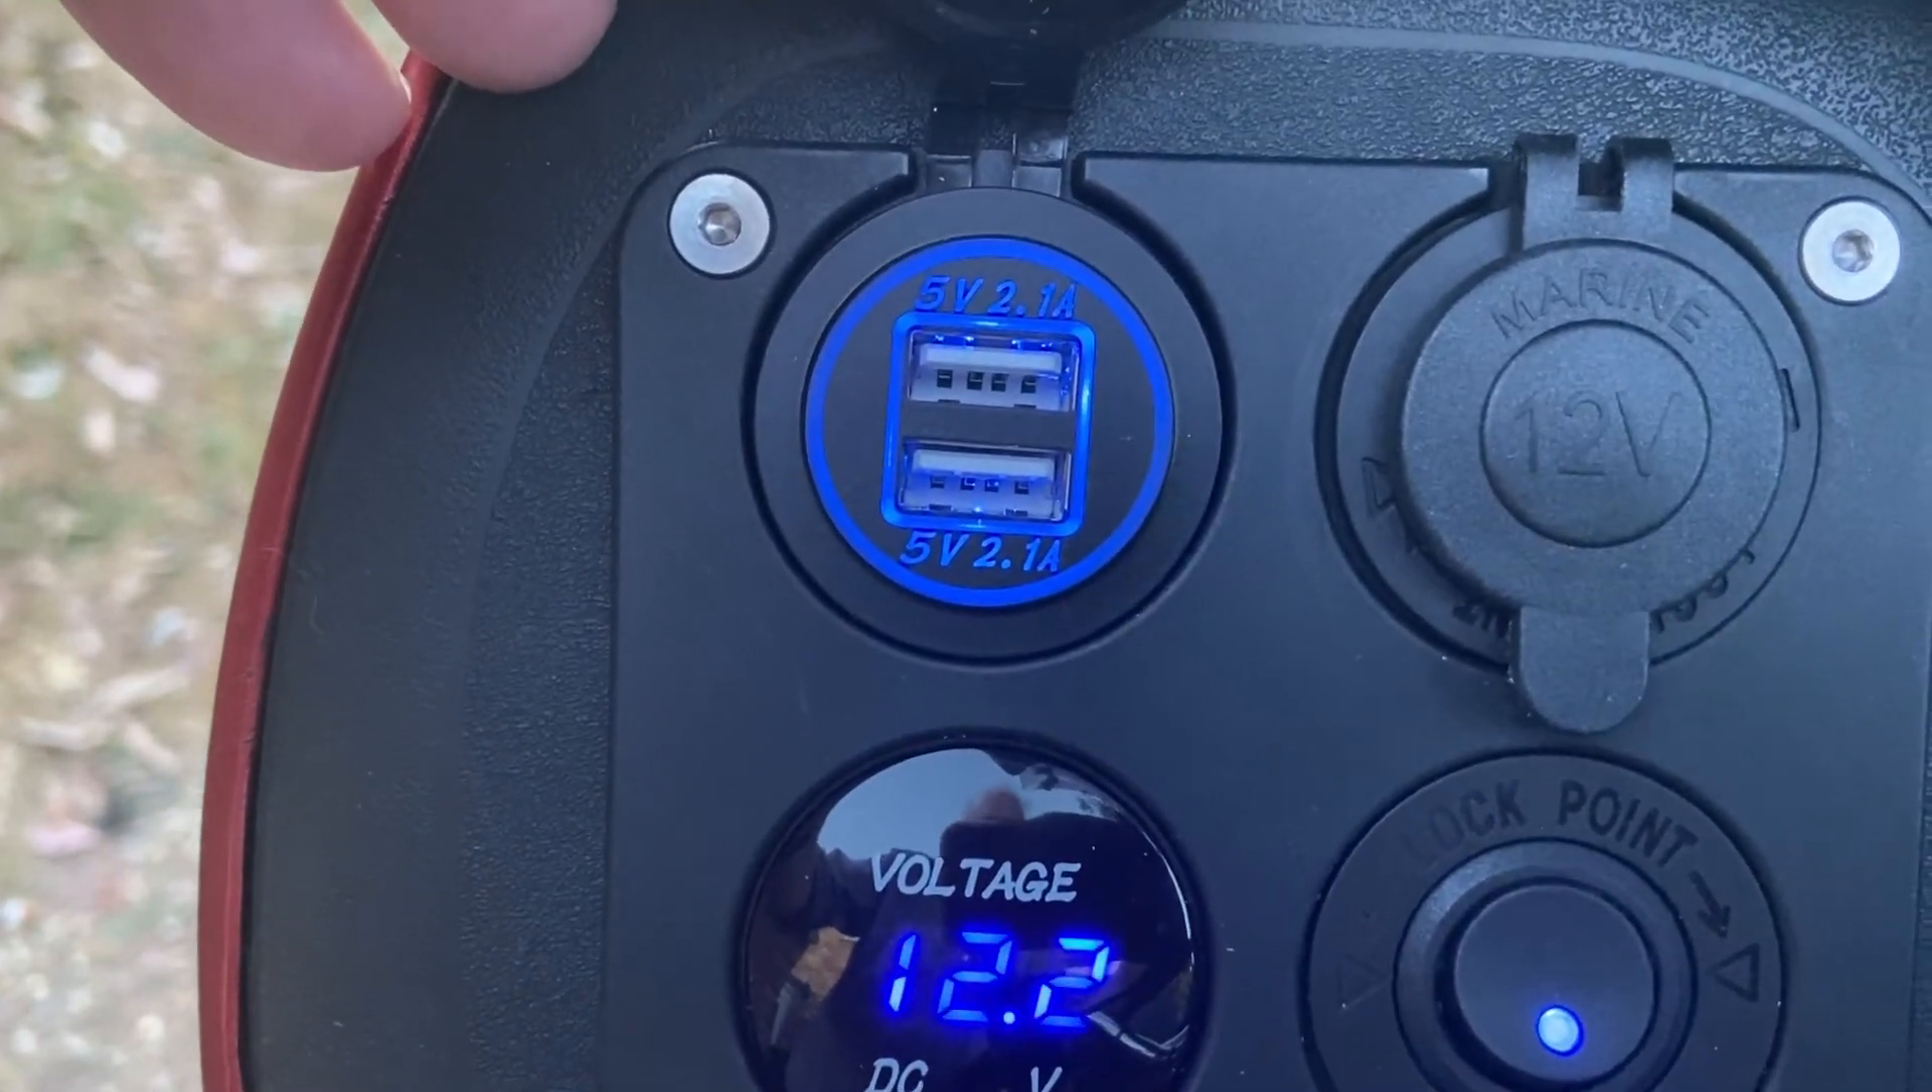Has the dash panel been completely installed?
Yes.